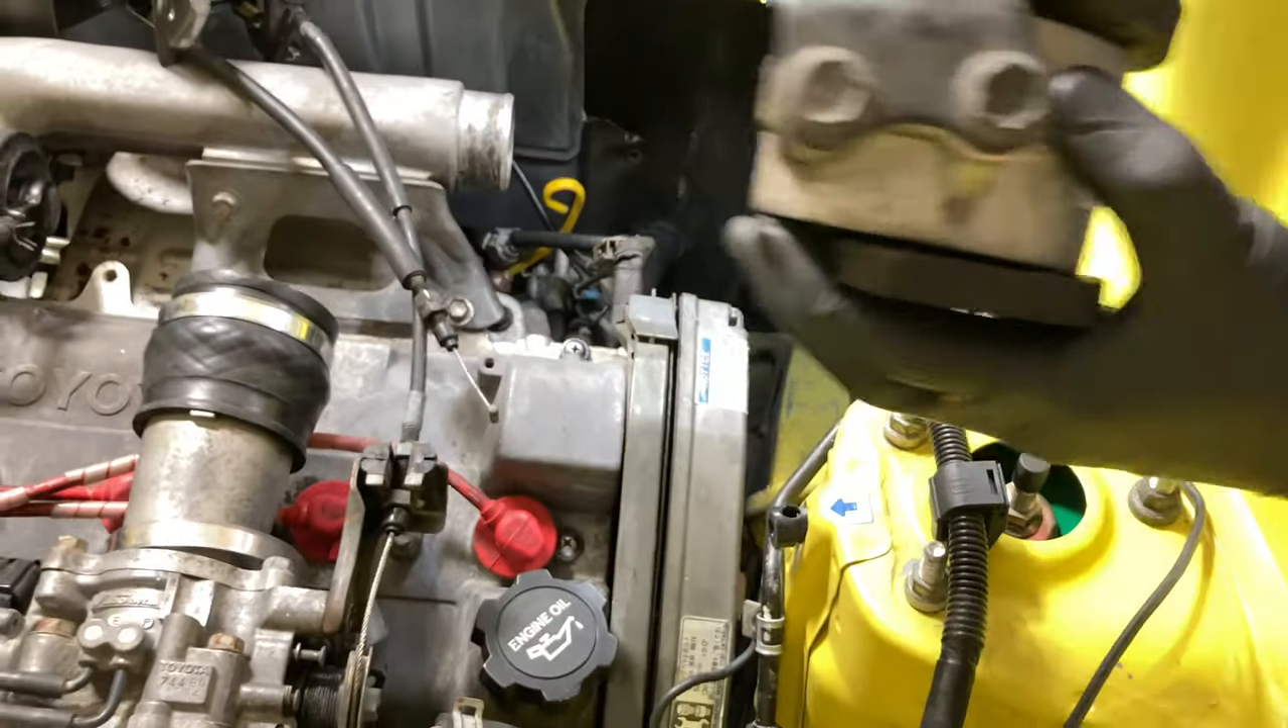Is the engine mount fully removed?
Yes.